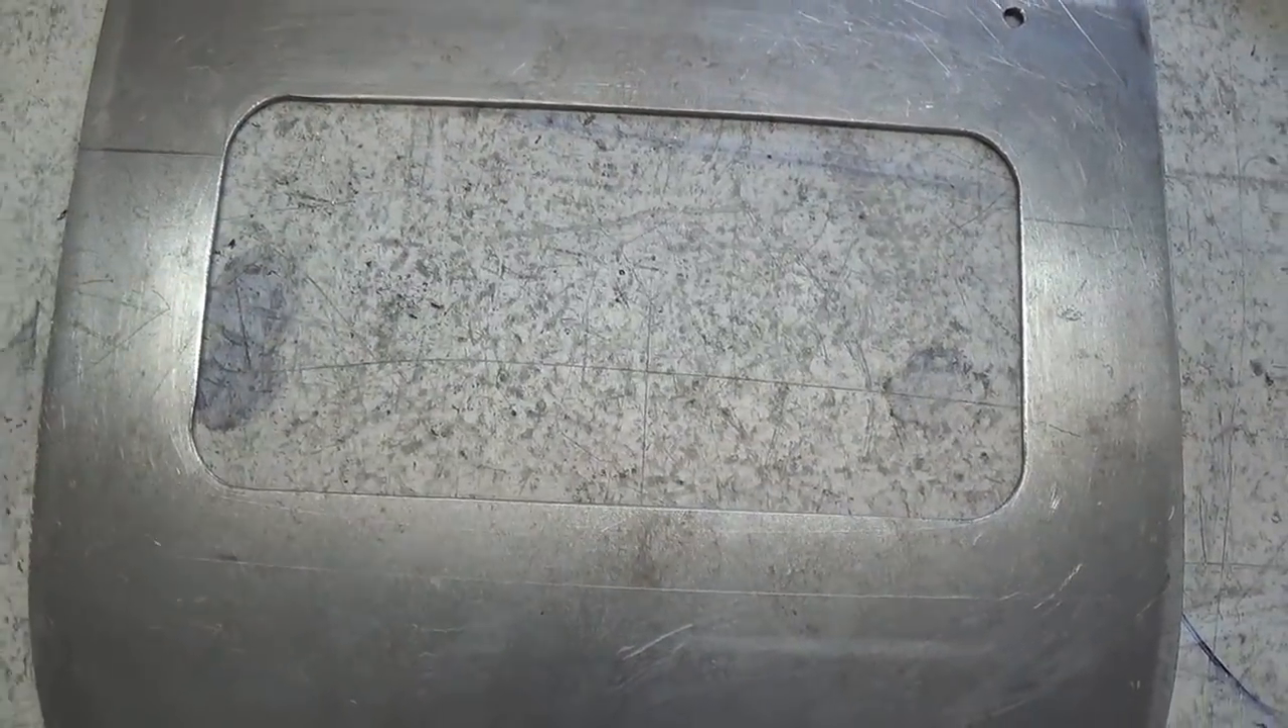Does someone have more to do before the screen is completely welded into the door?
Yes.